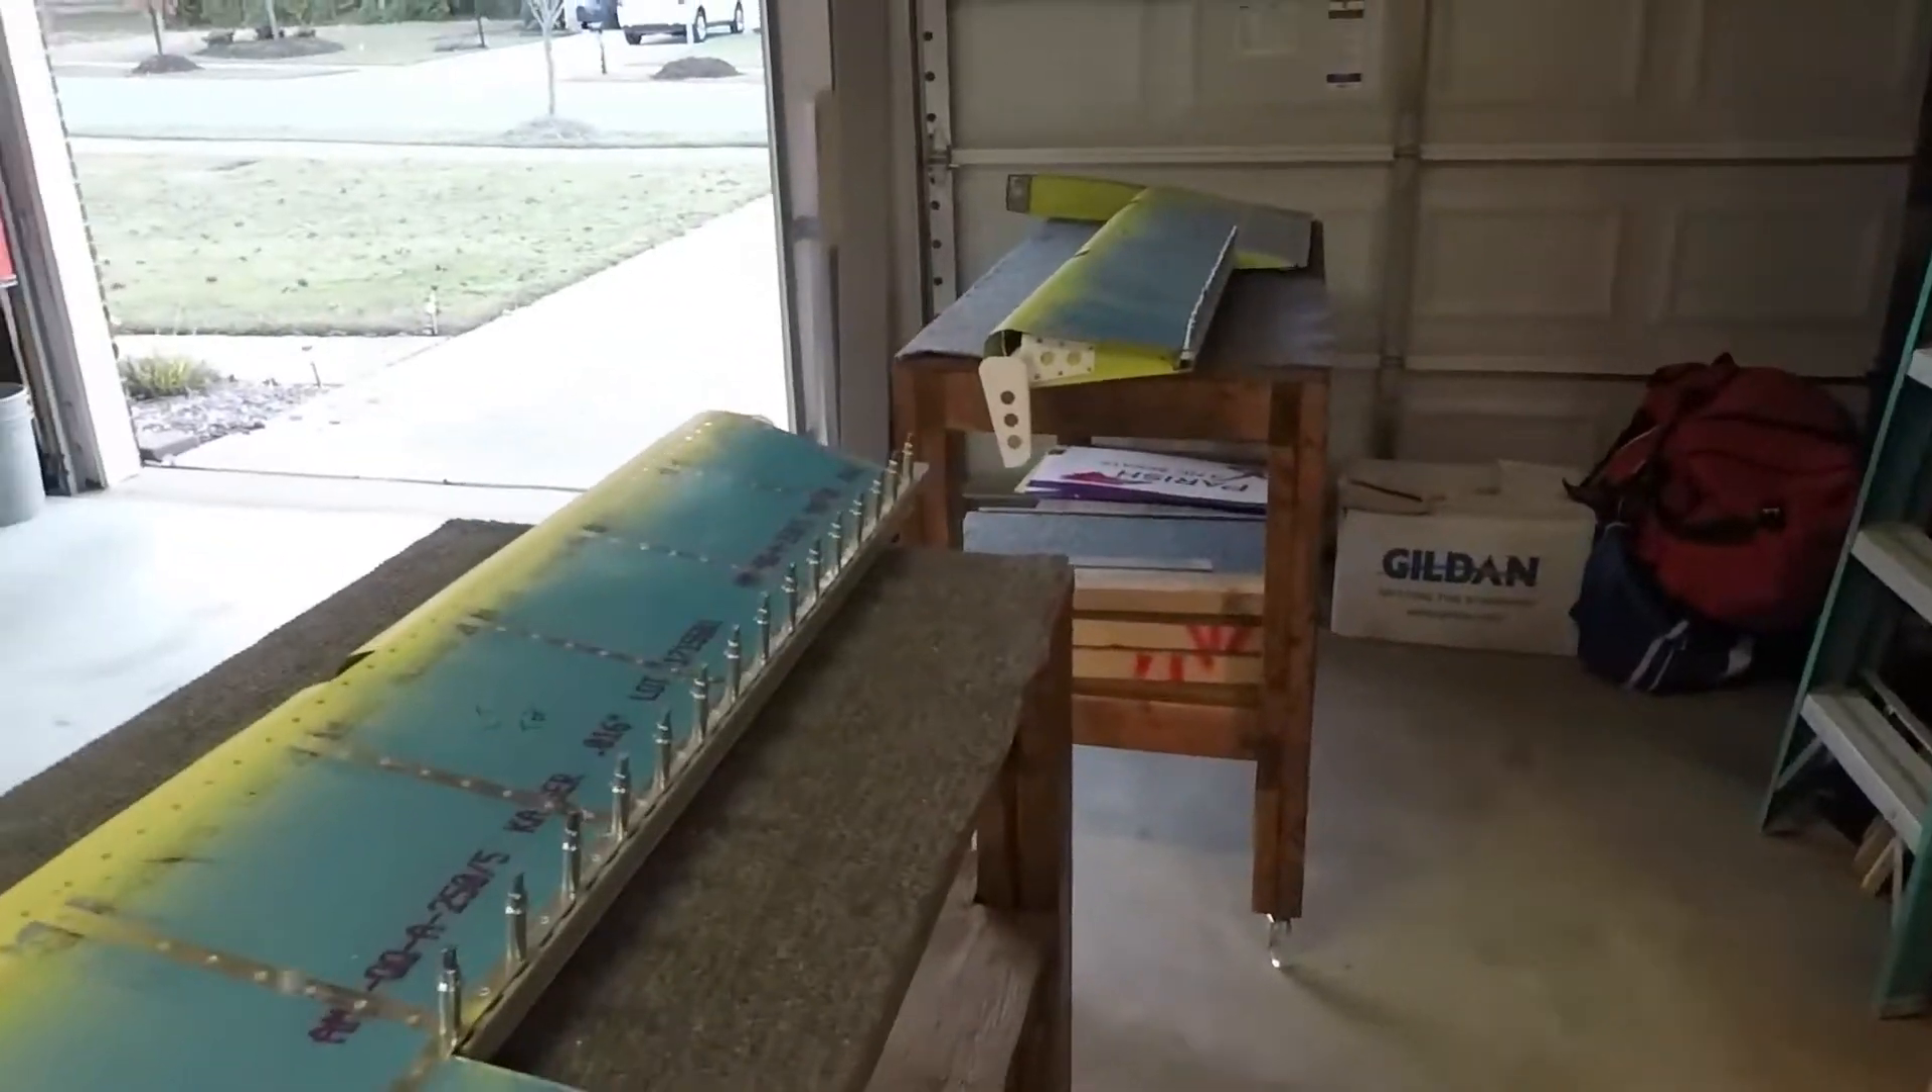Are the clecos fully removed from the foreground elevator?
No.